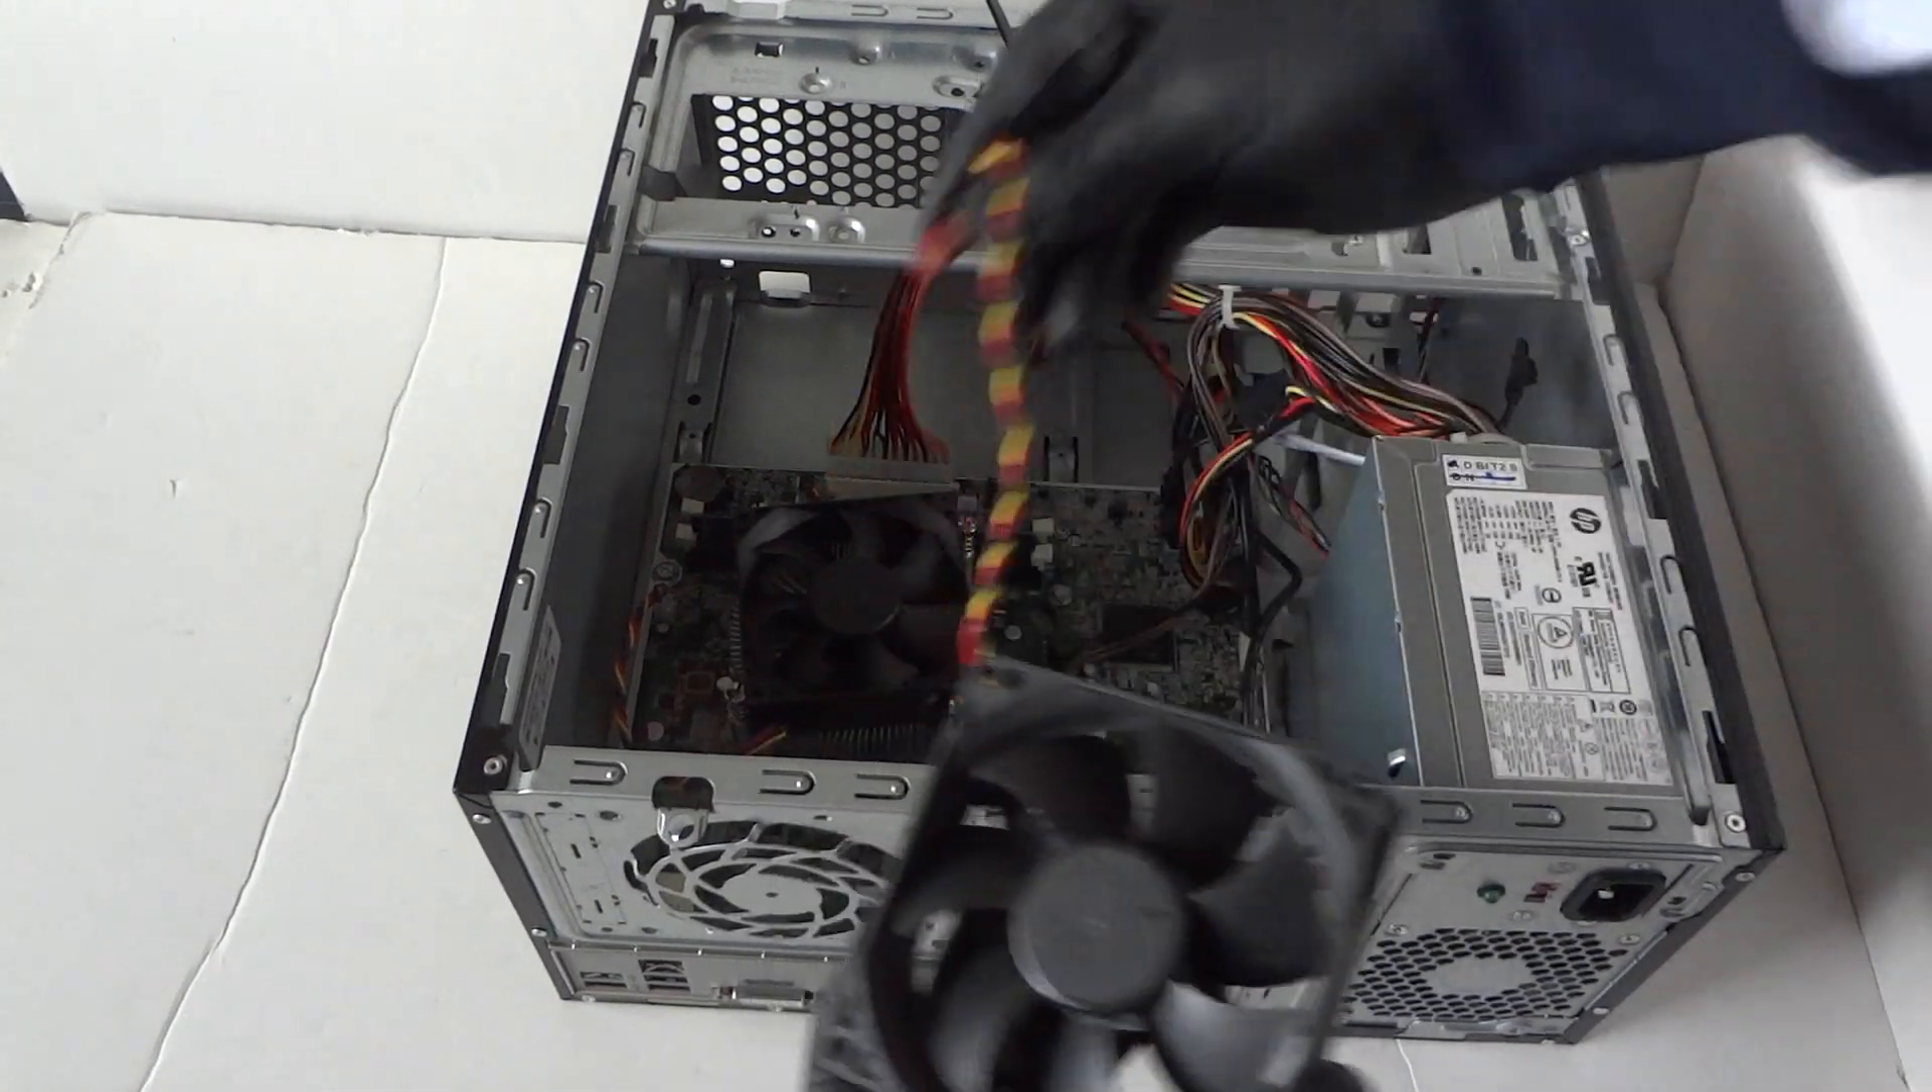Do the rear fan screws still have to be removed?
No.